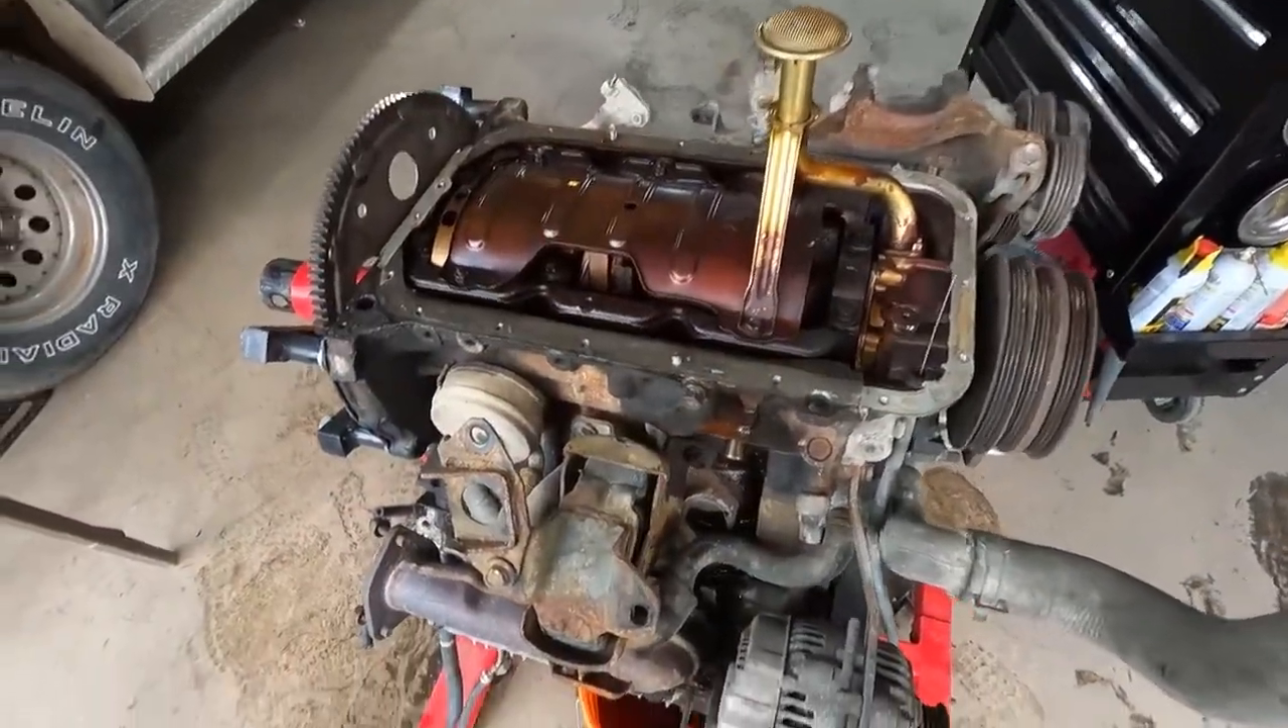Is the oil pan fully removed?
Yes.